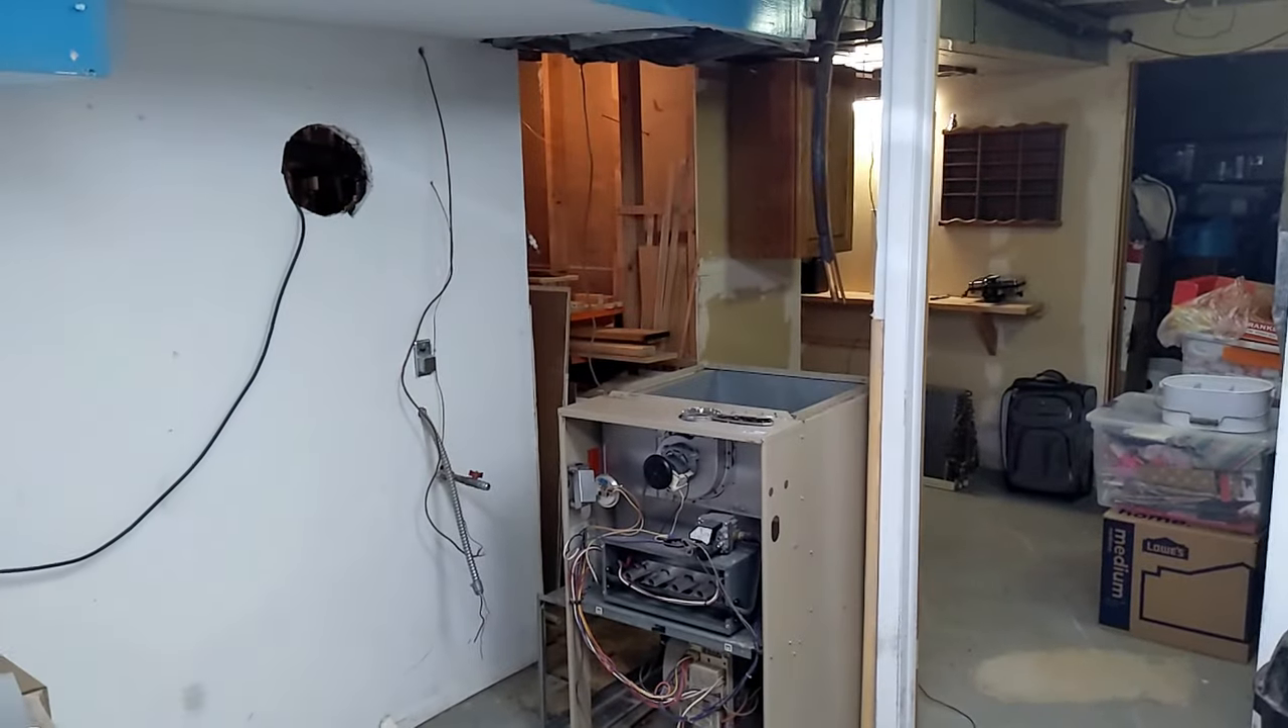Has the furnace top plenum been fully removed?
Yes.